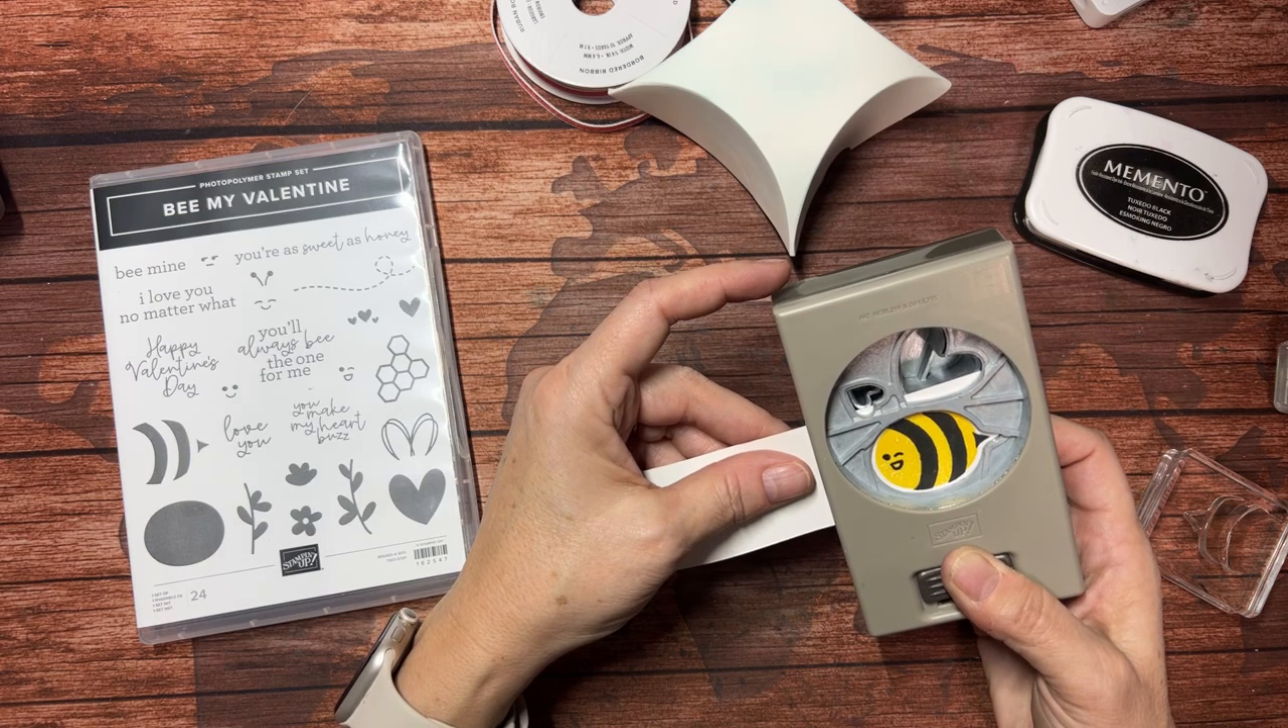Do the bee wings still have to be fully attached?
Yes.